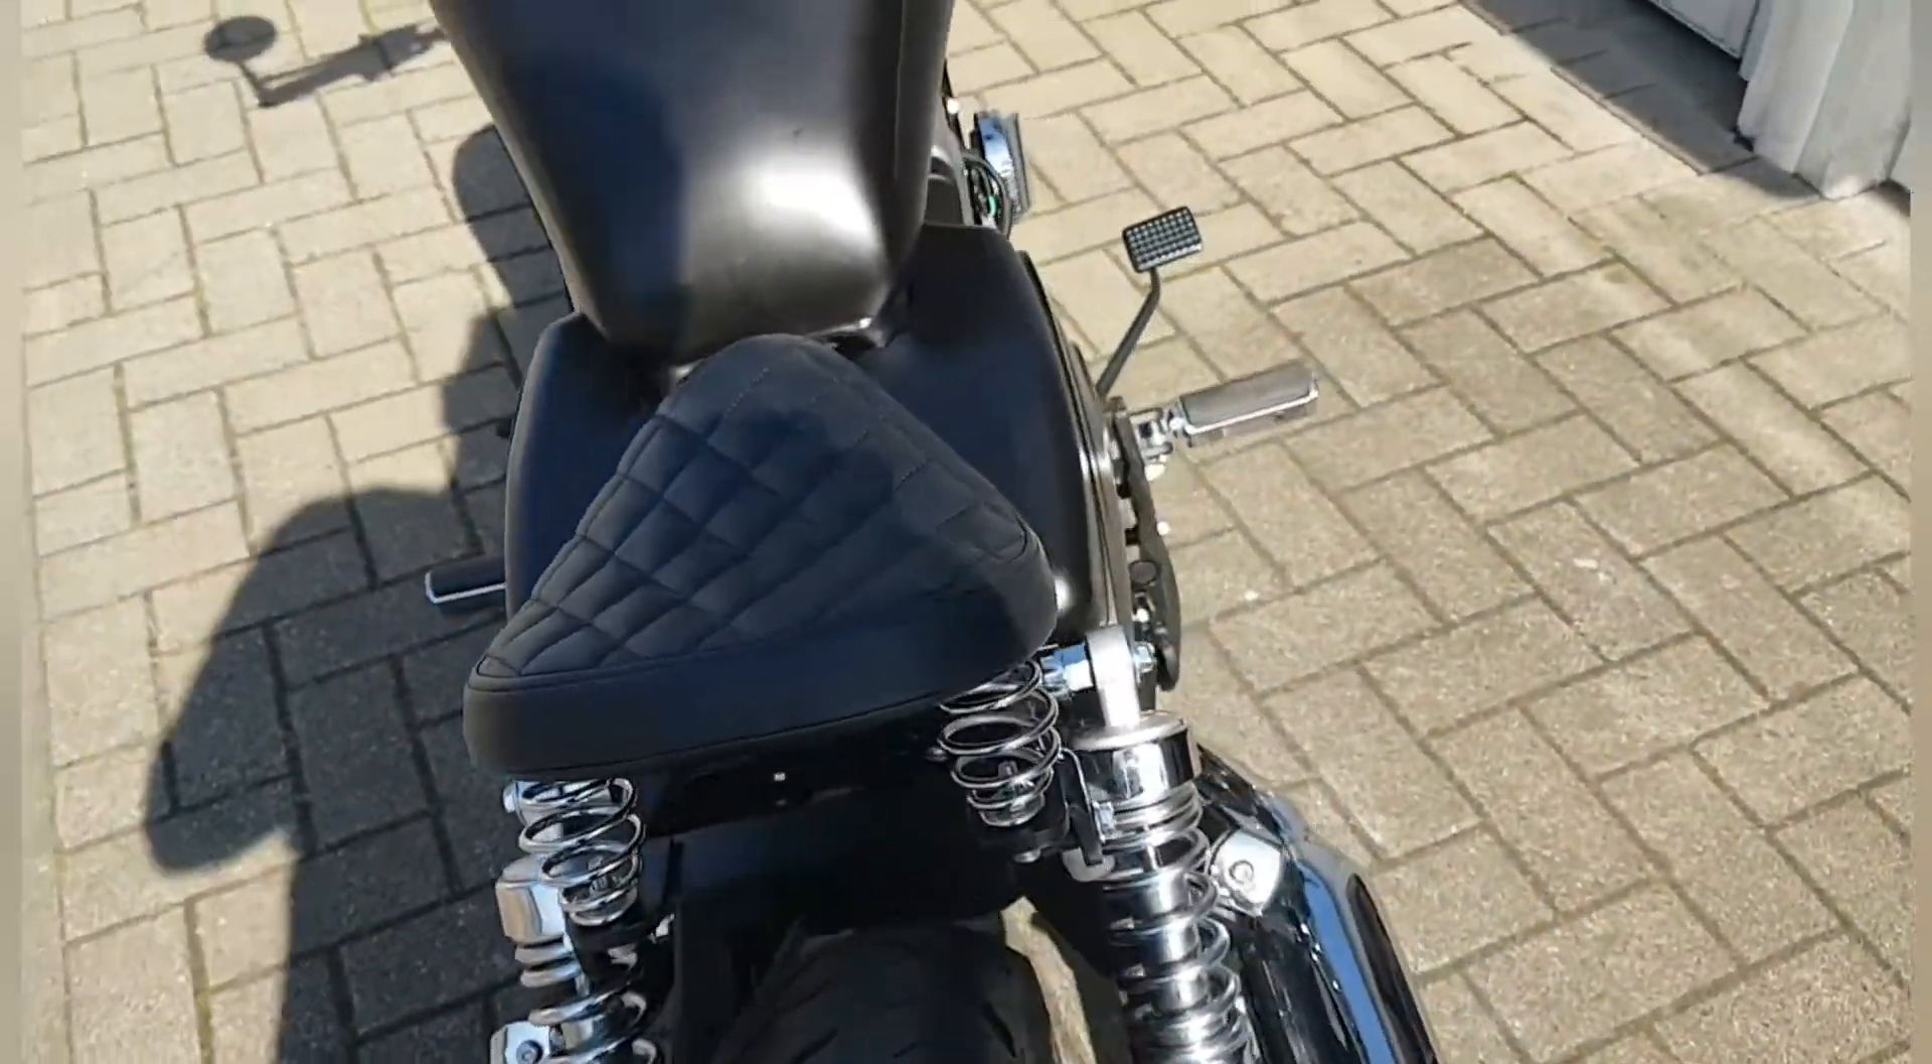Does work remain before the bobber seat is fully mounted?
No.